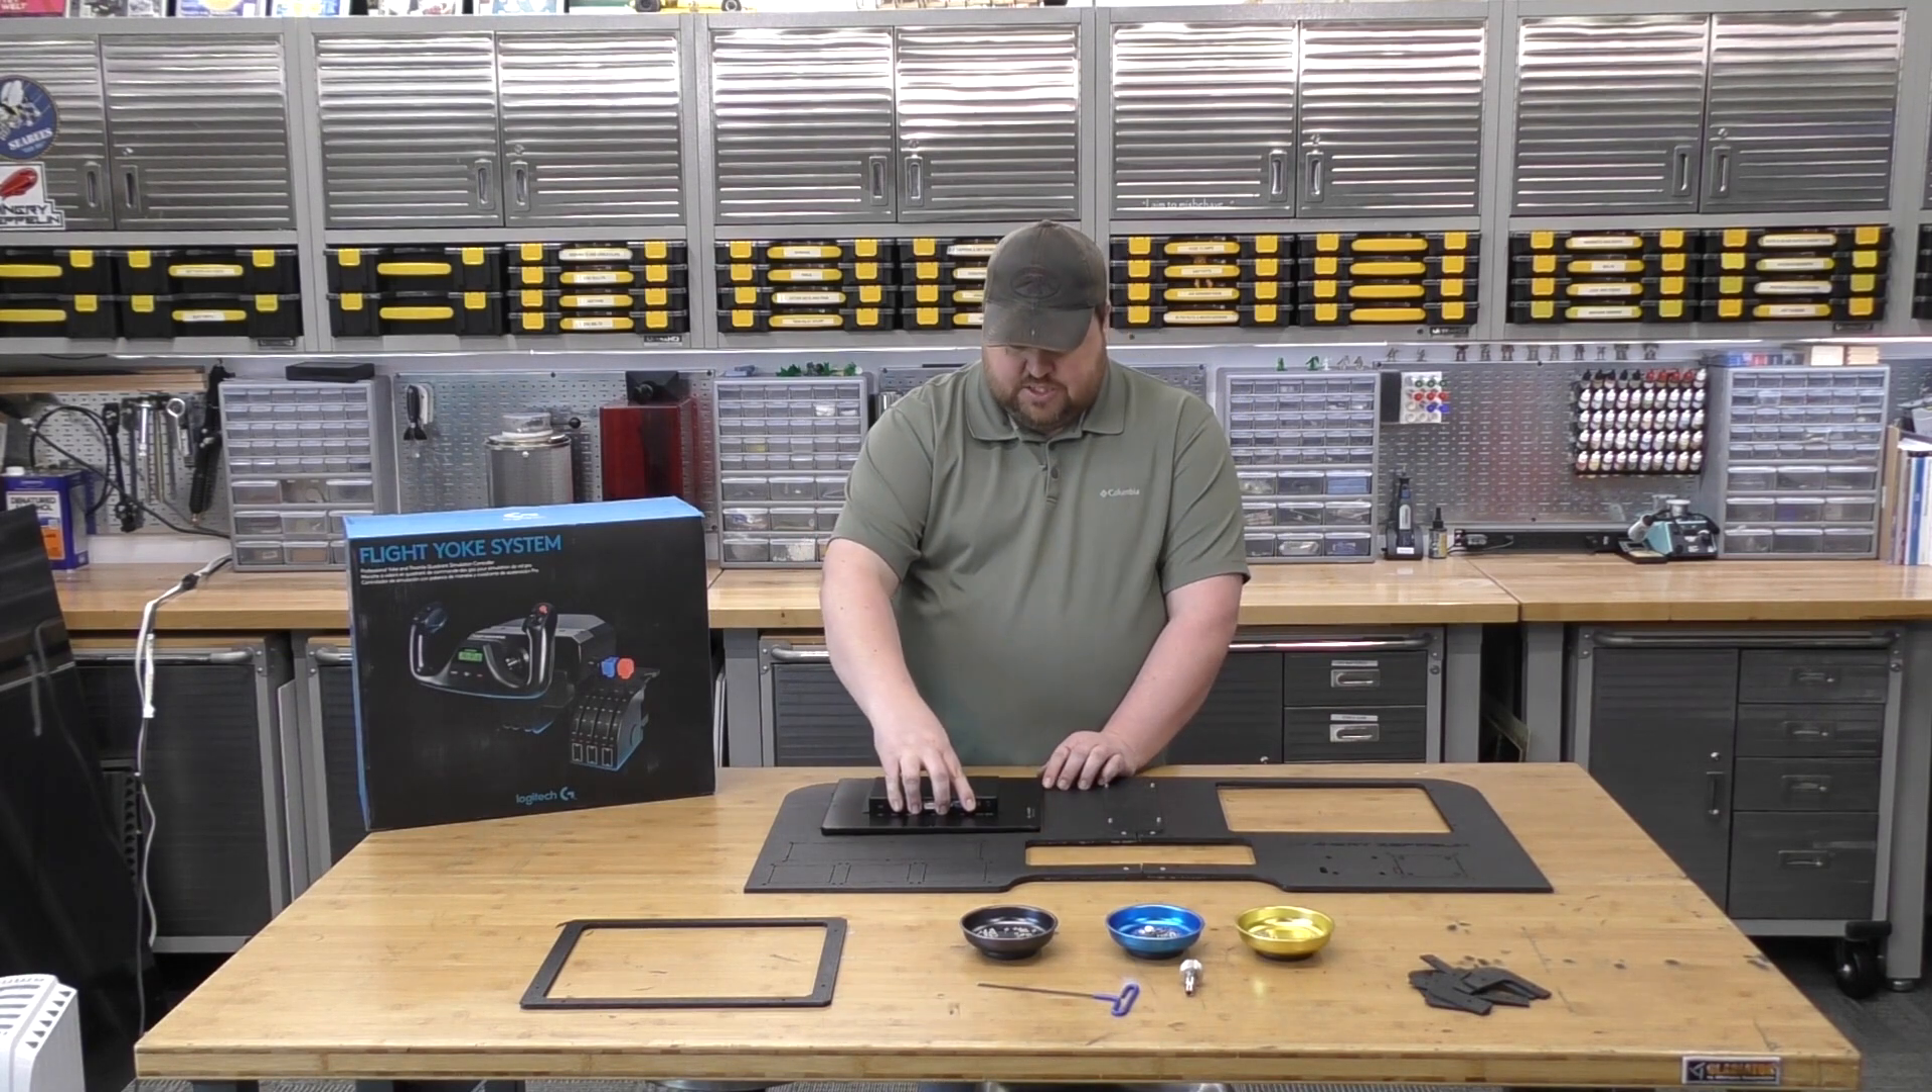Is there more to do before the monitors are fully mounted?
Yes.